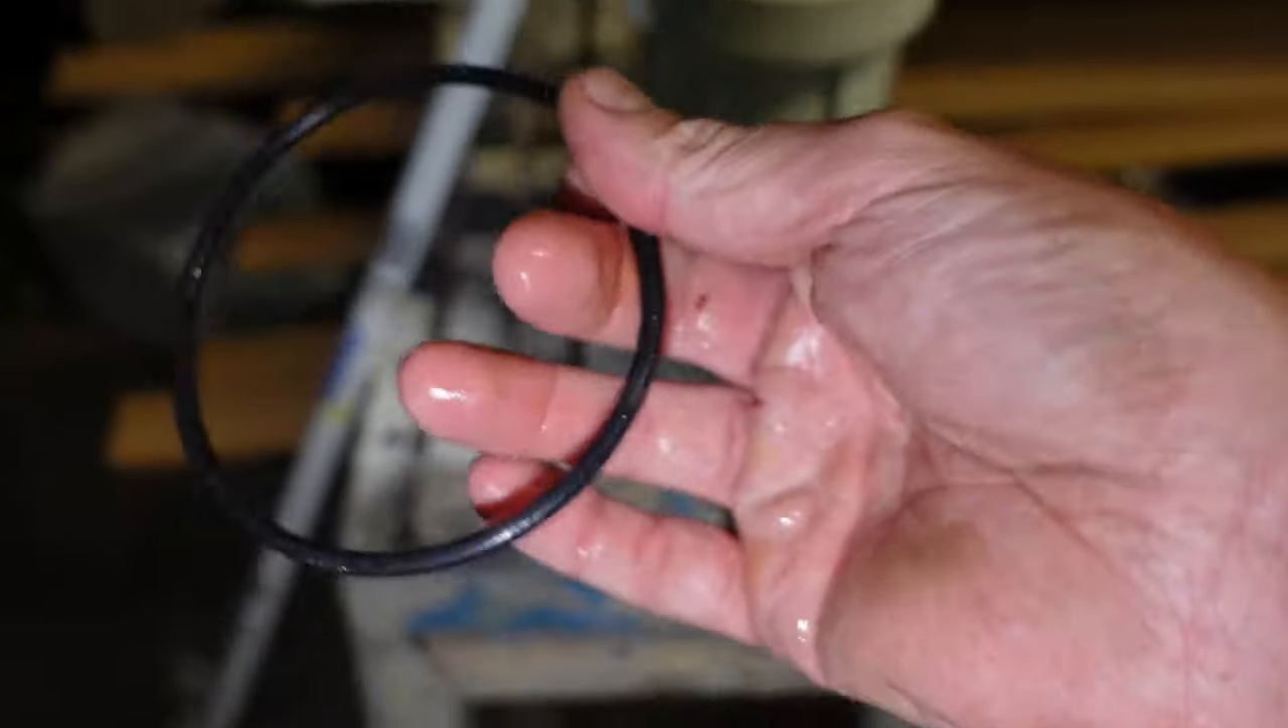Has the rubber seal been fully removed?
Yes.